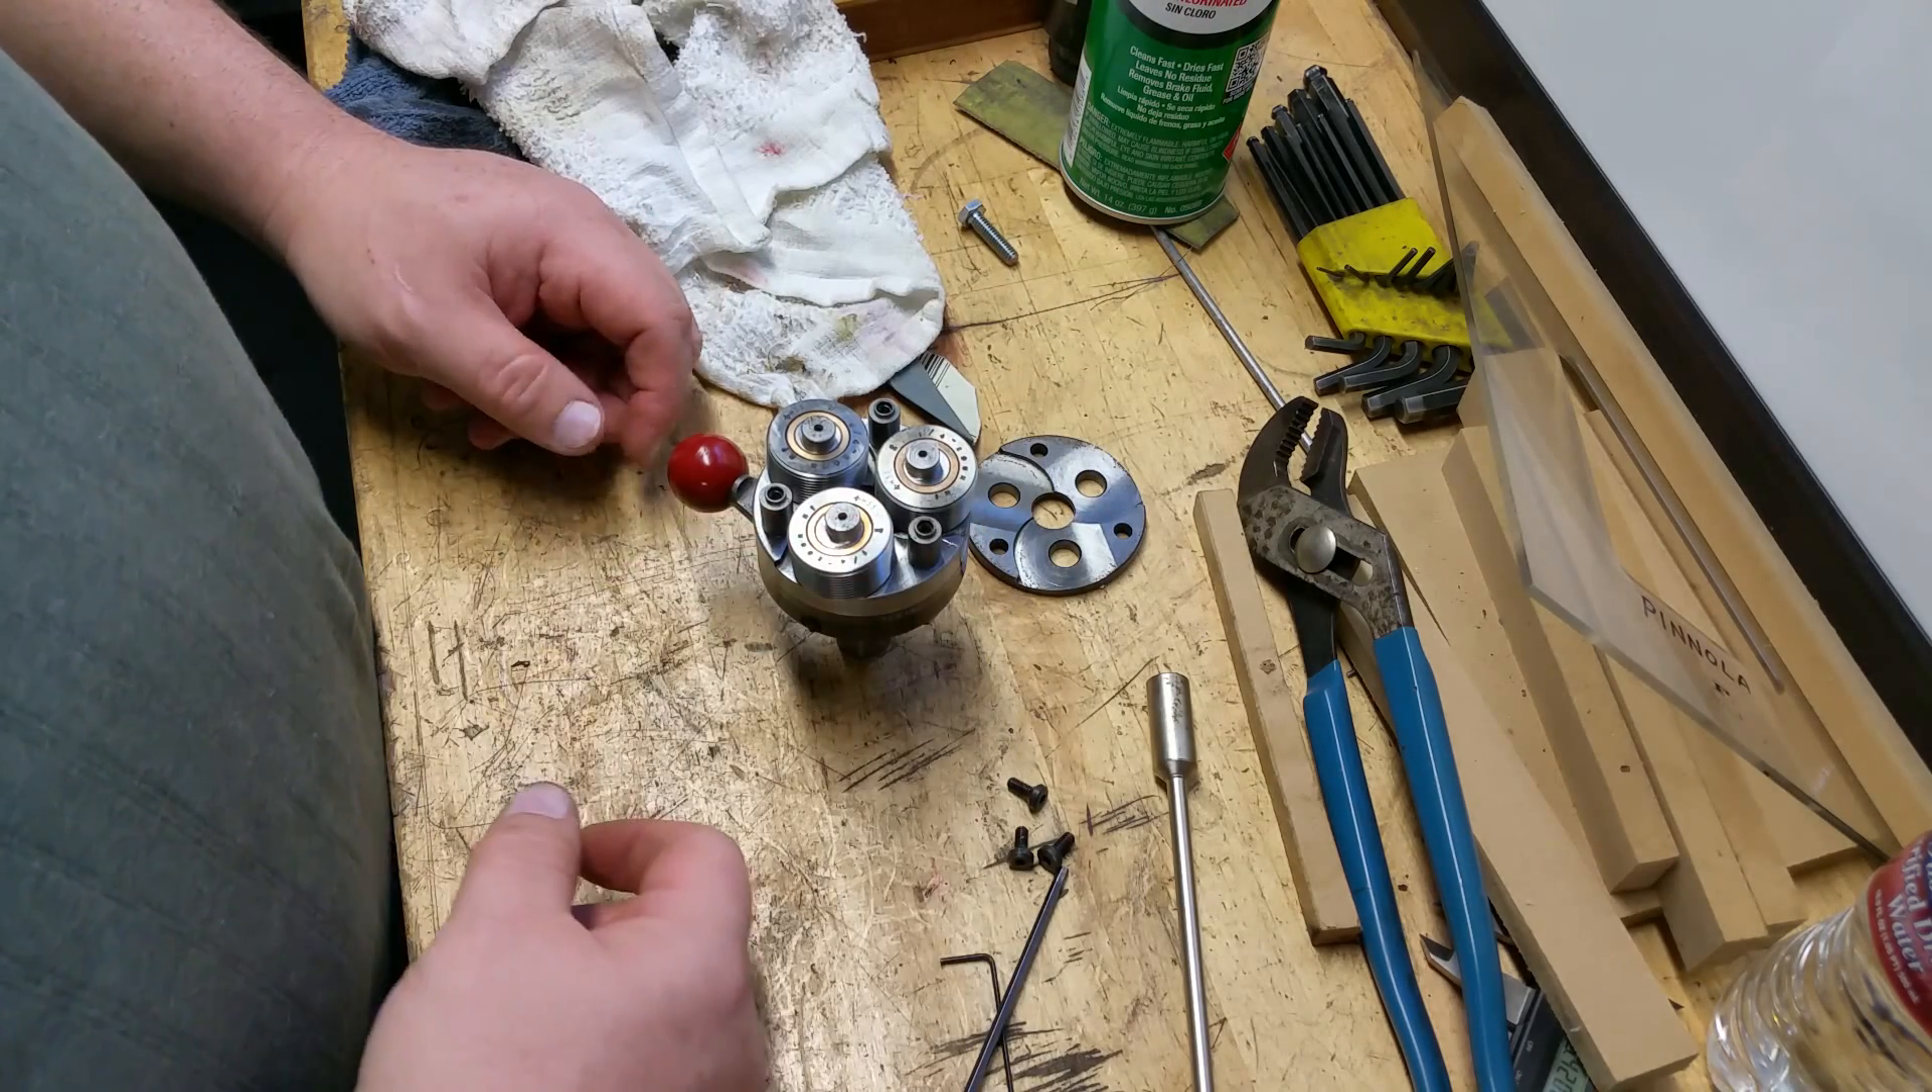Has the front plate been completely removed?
Yes.